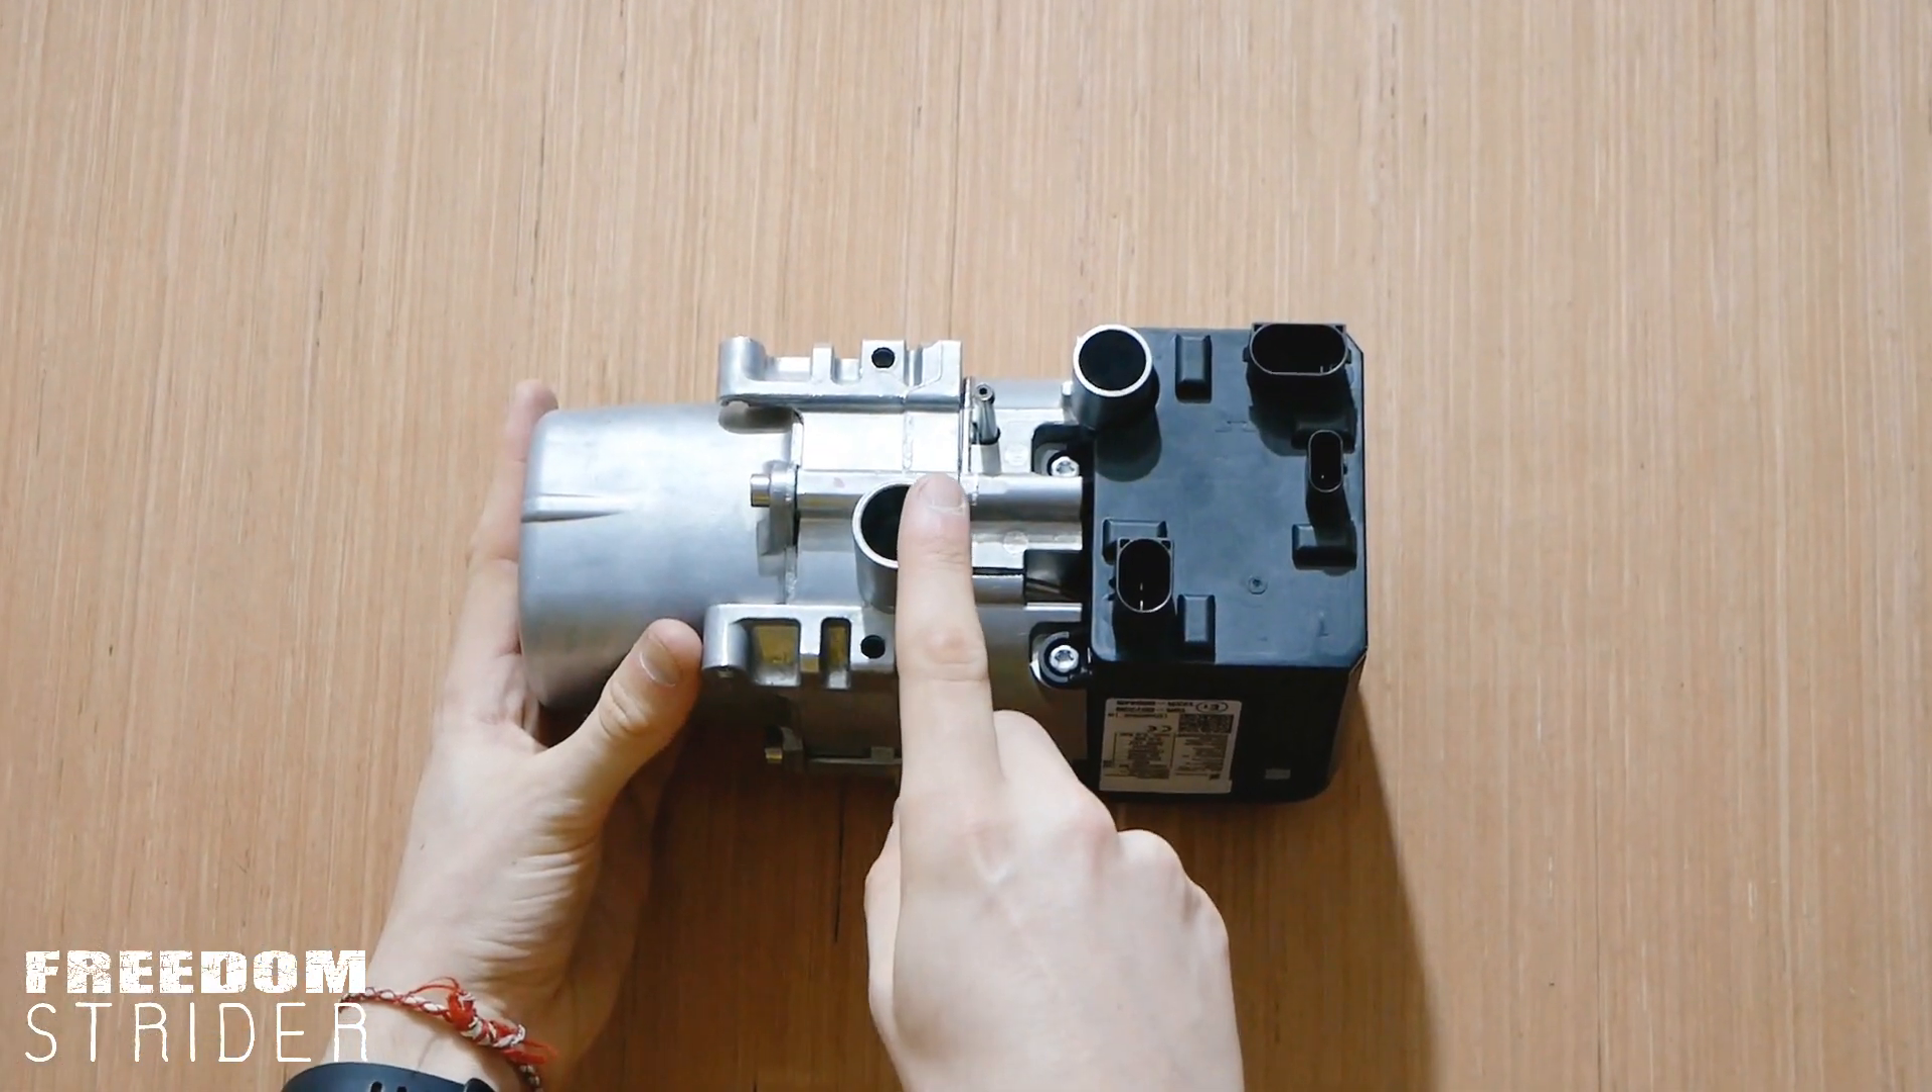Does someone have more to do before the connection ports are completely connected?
Yes.